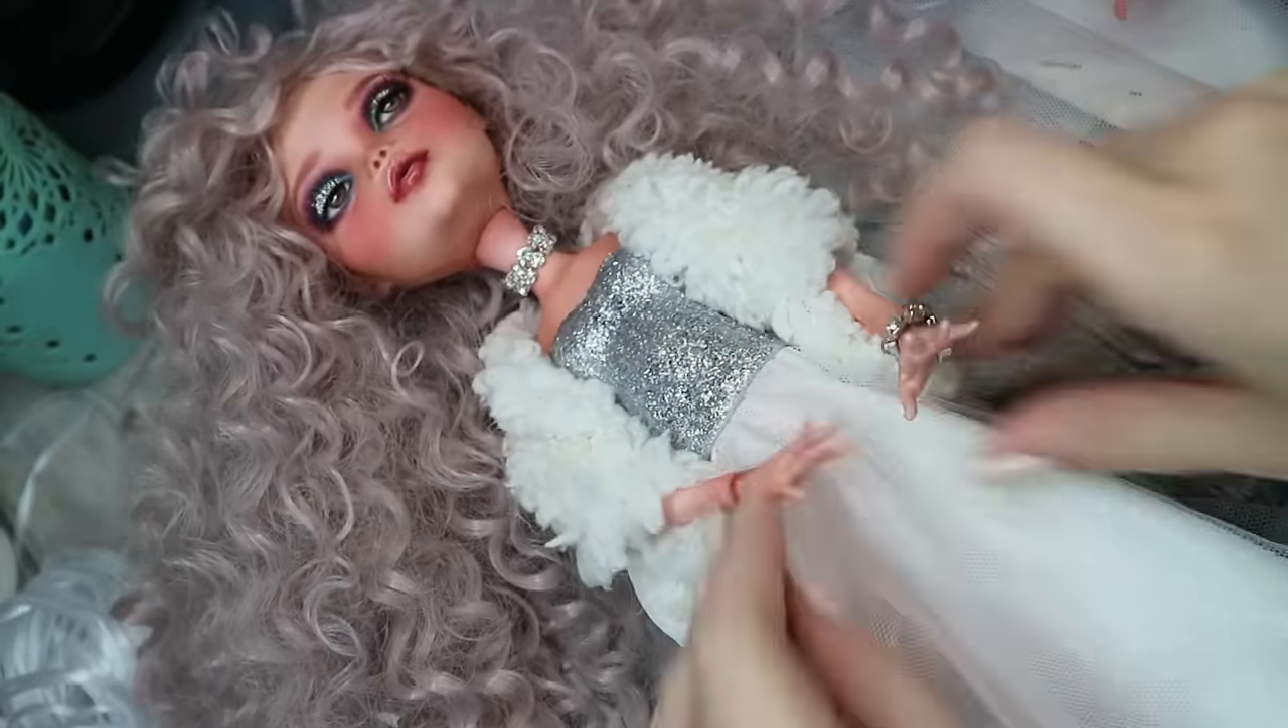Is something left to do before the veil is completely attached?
Yes.